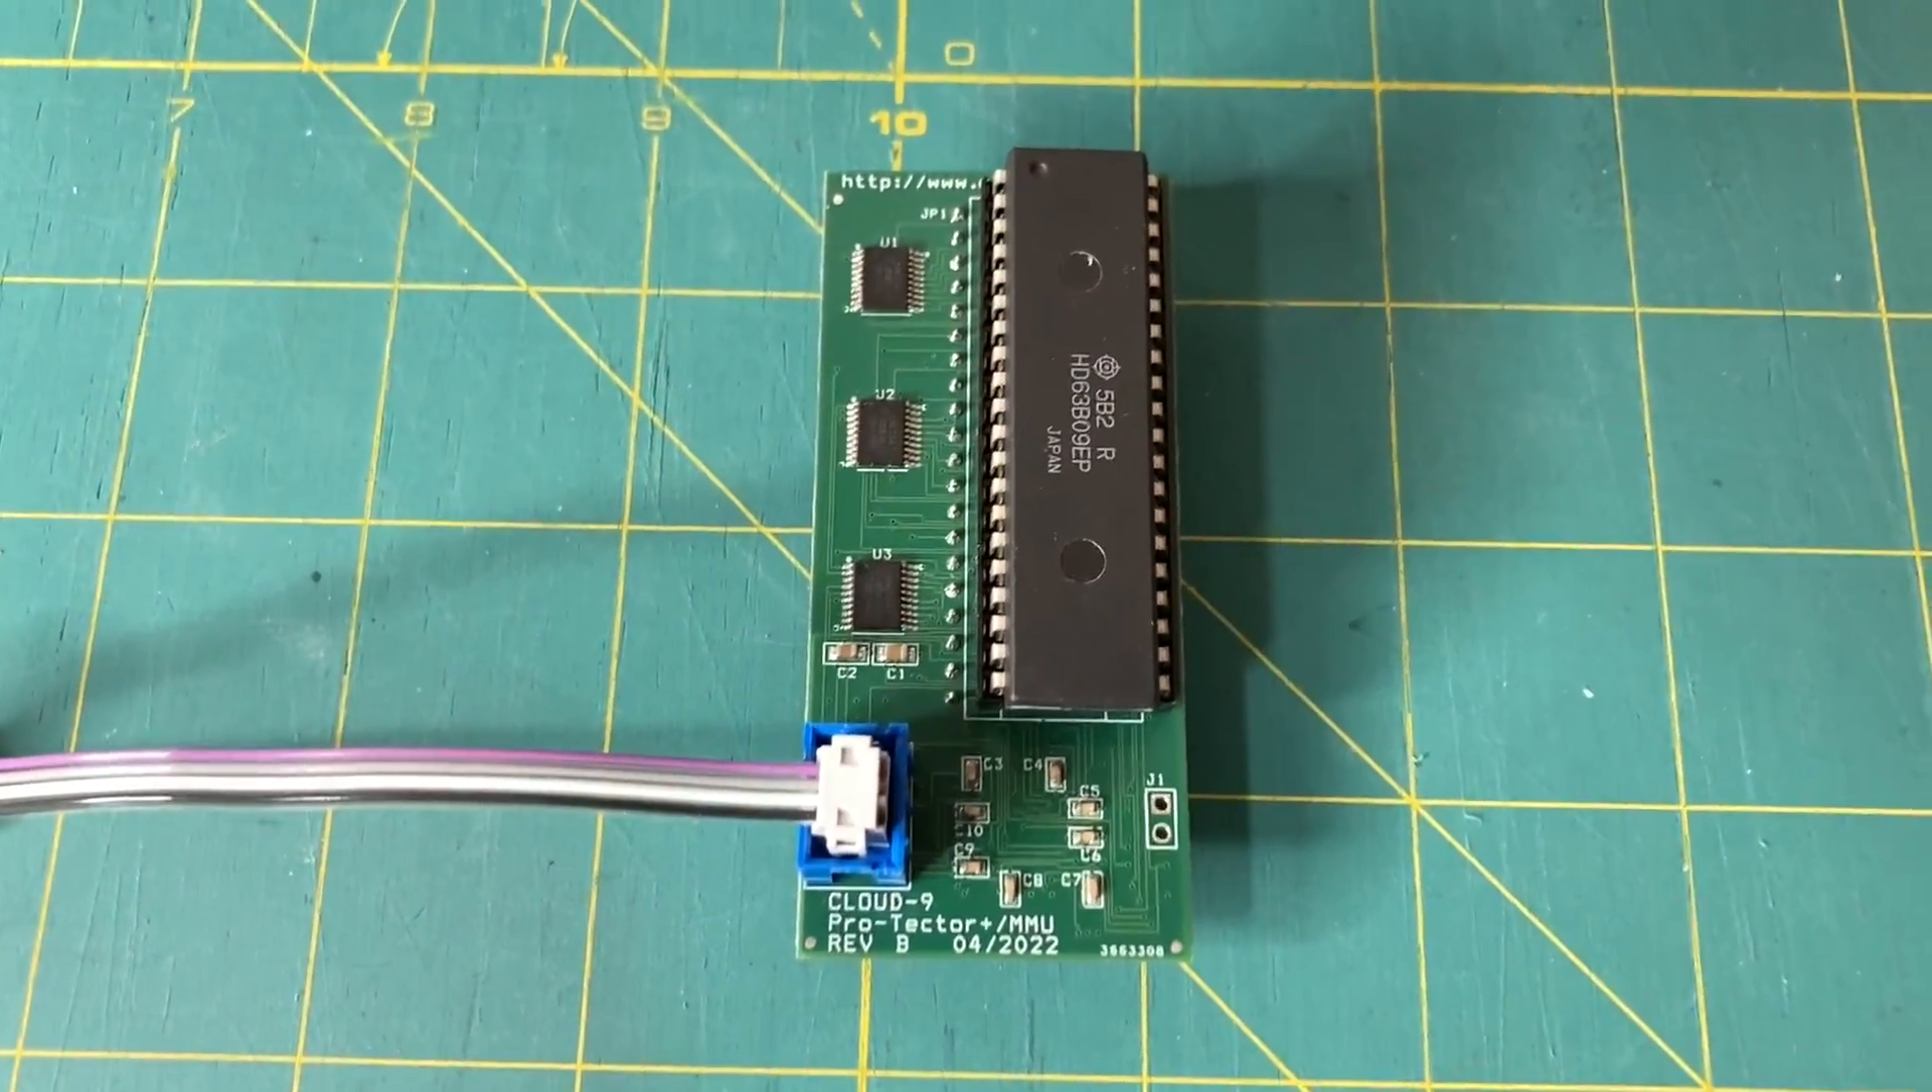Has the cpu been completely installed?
Yes.